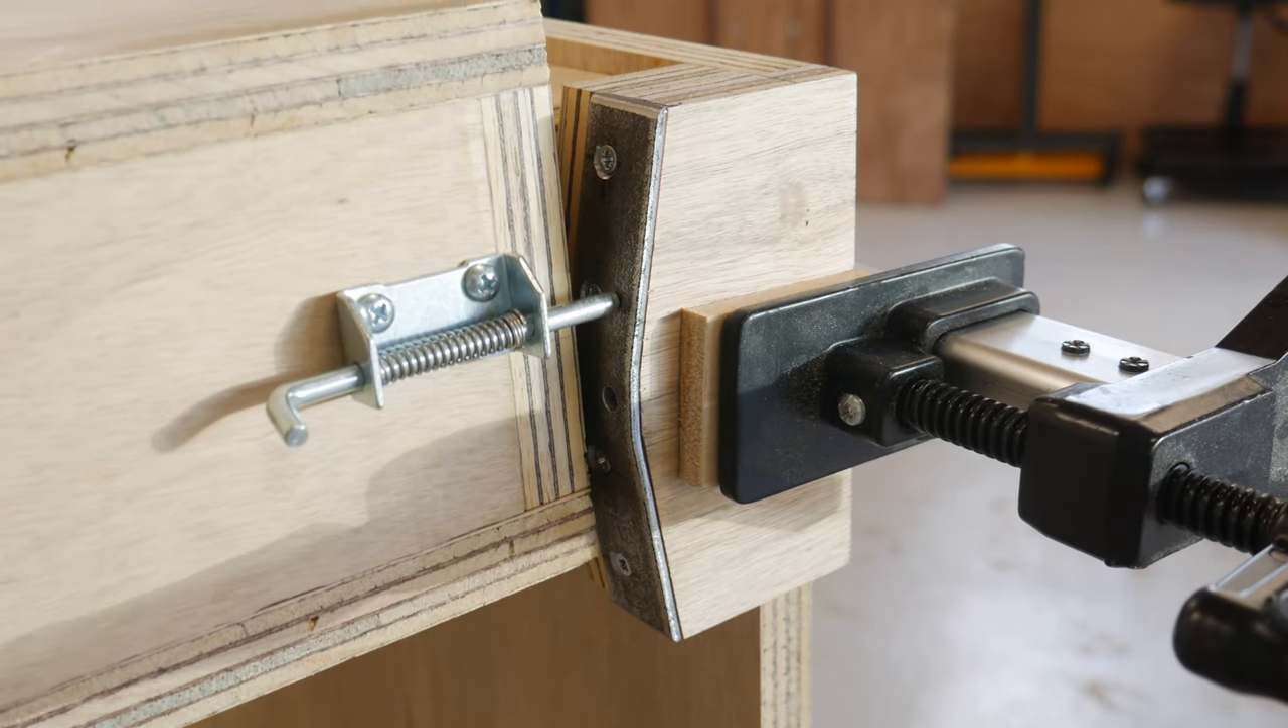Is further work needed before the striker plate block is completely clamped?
No.